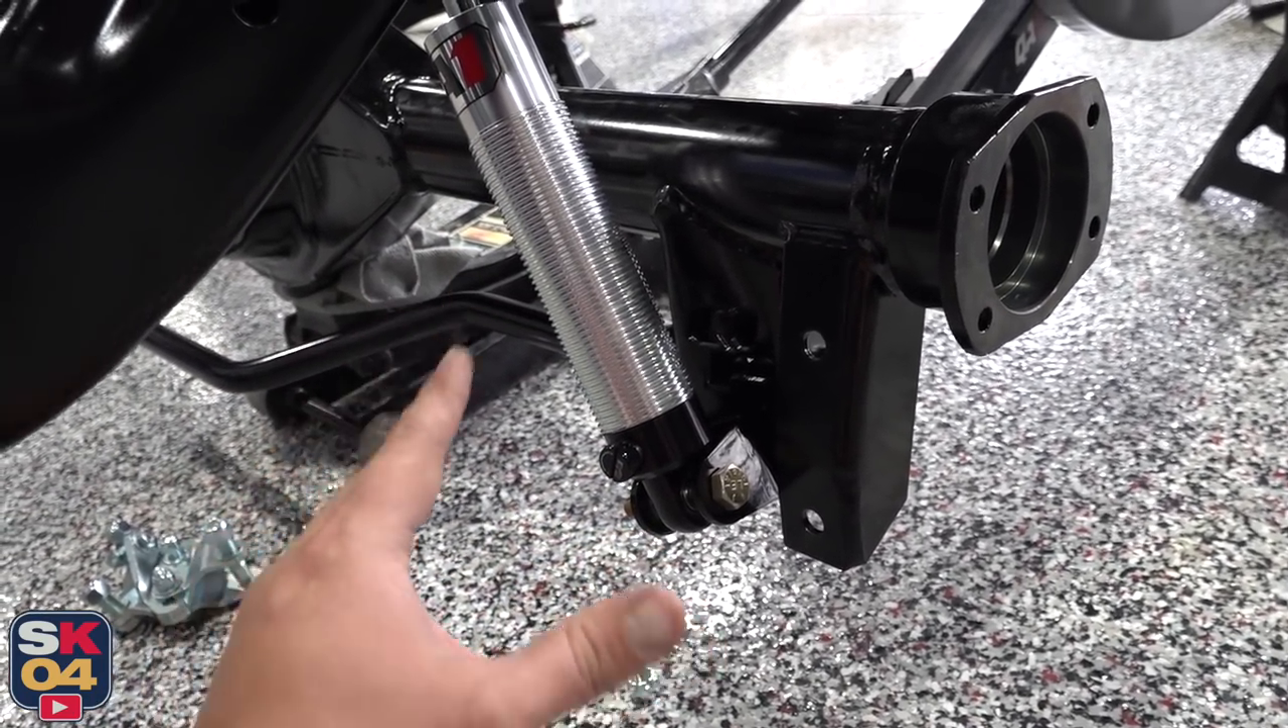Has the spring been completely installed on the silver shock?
No.